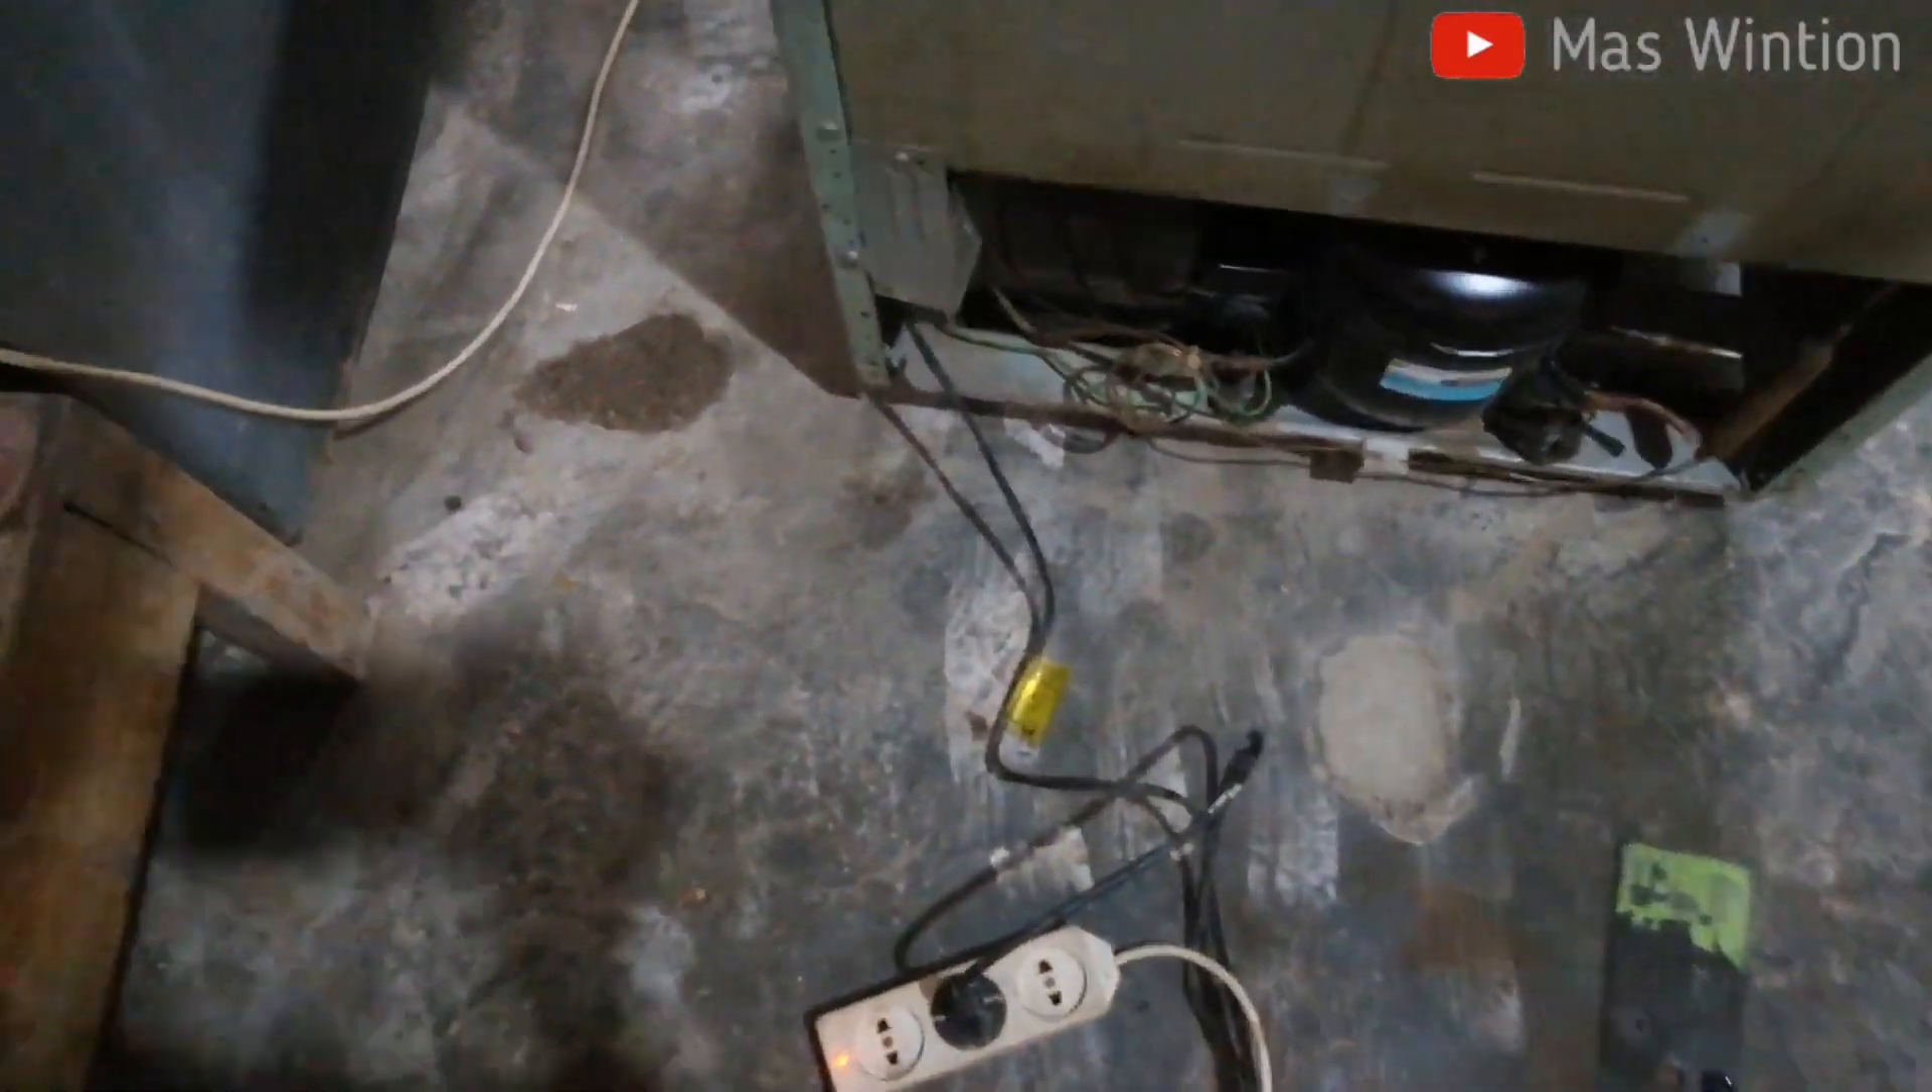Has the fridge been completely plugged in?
Yes.